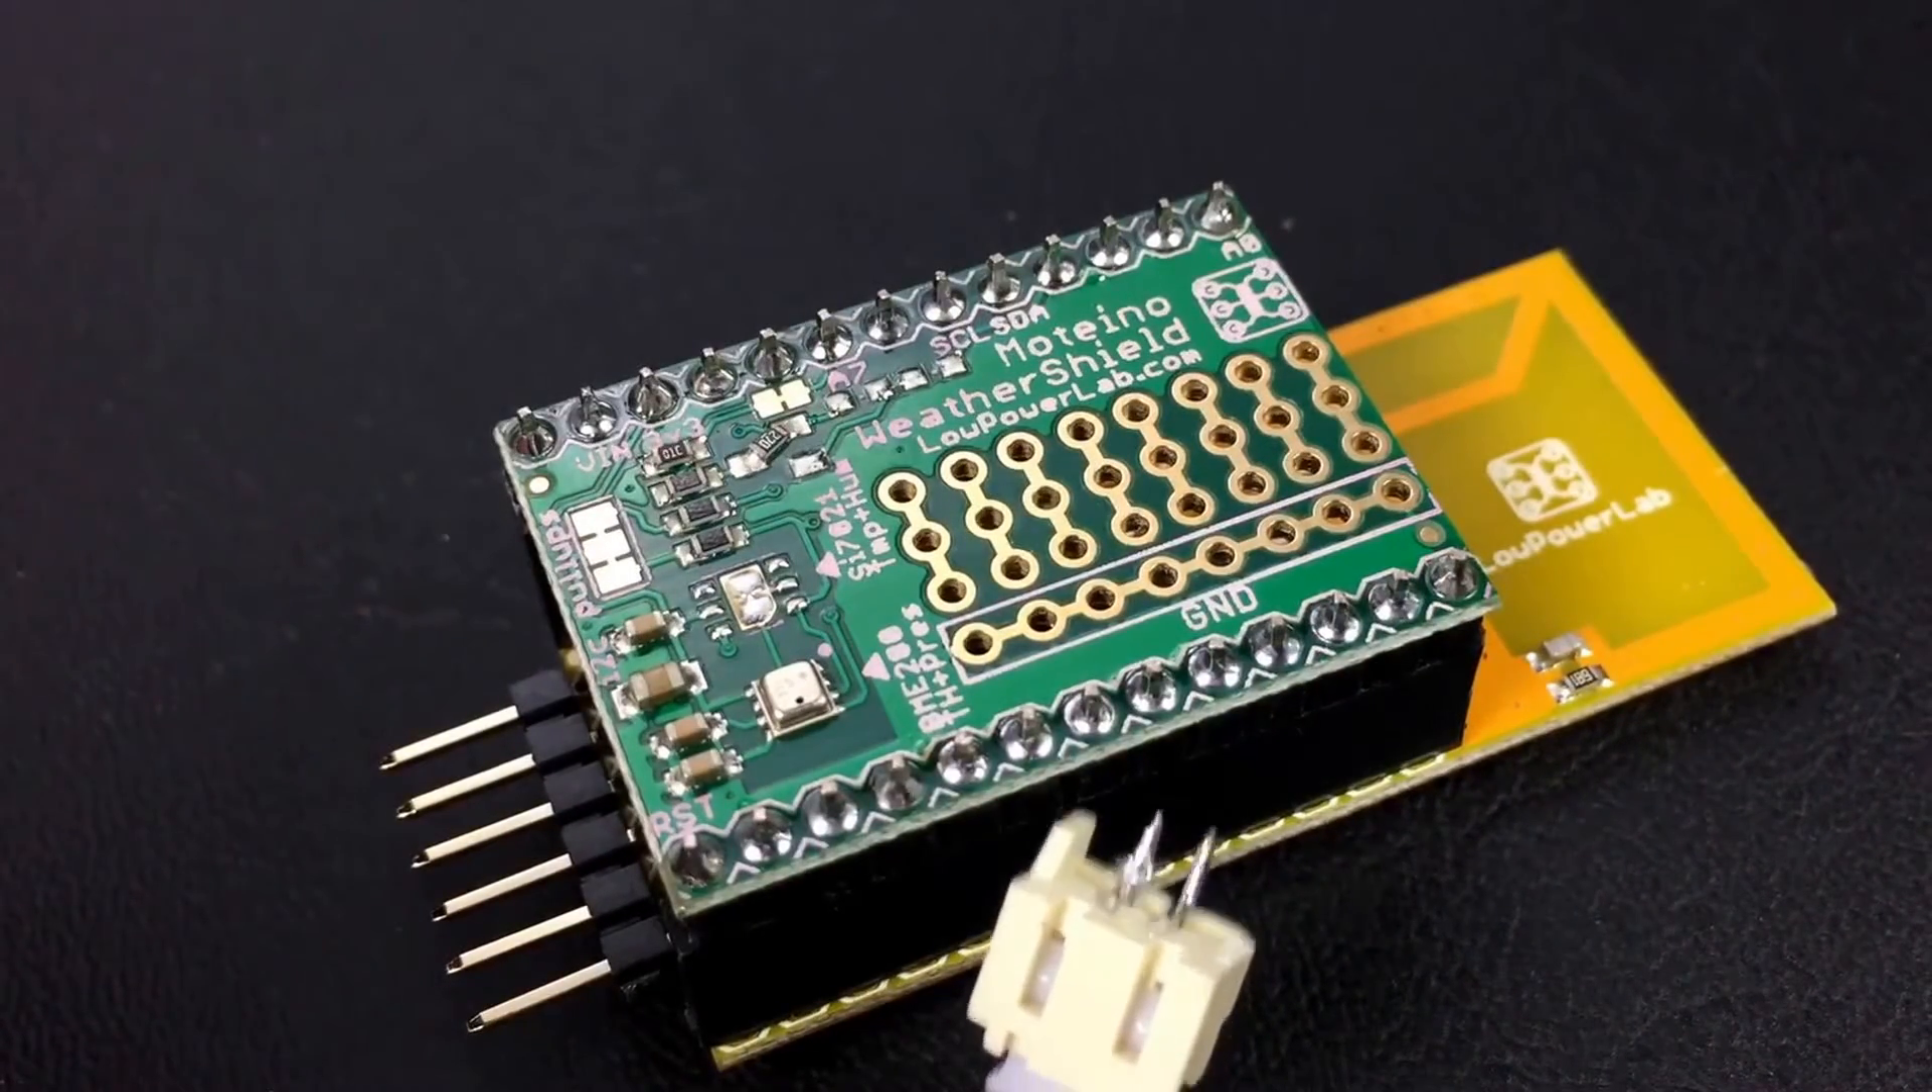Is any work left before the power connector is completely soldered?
Yes.